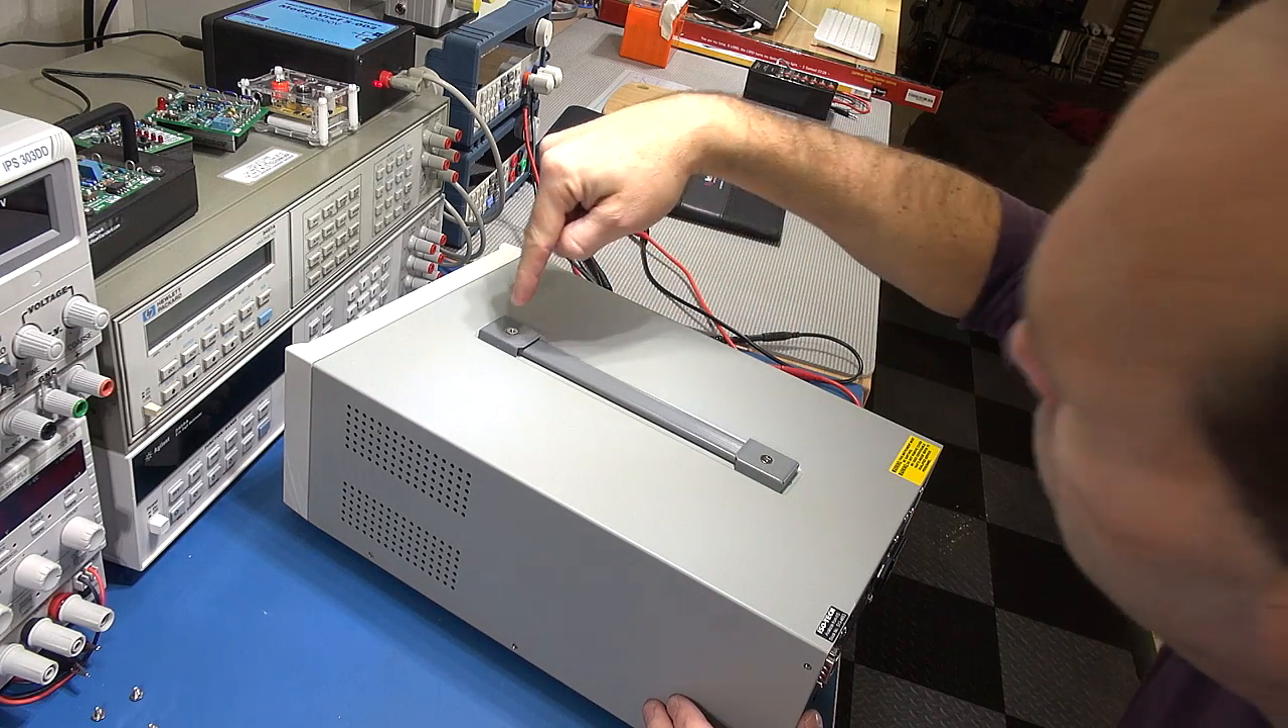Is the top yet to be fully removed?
Yes.